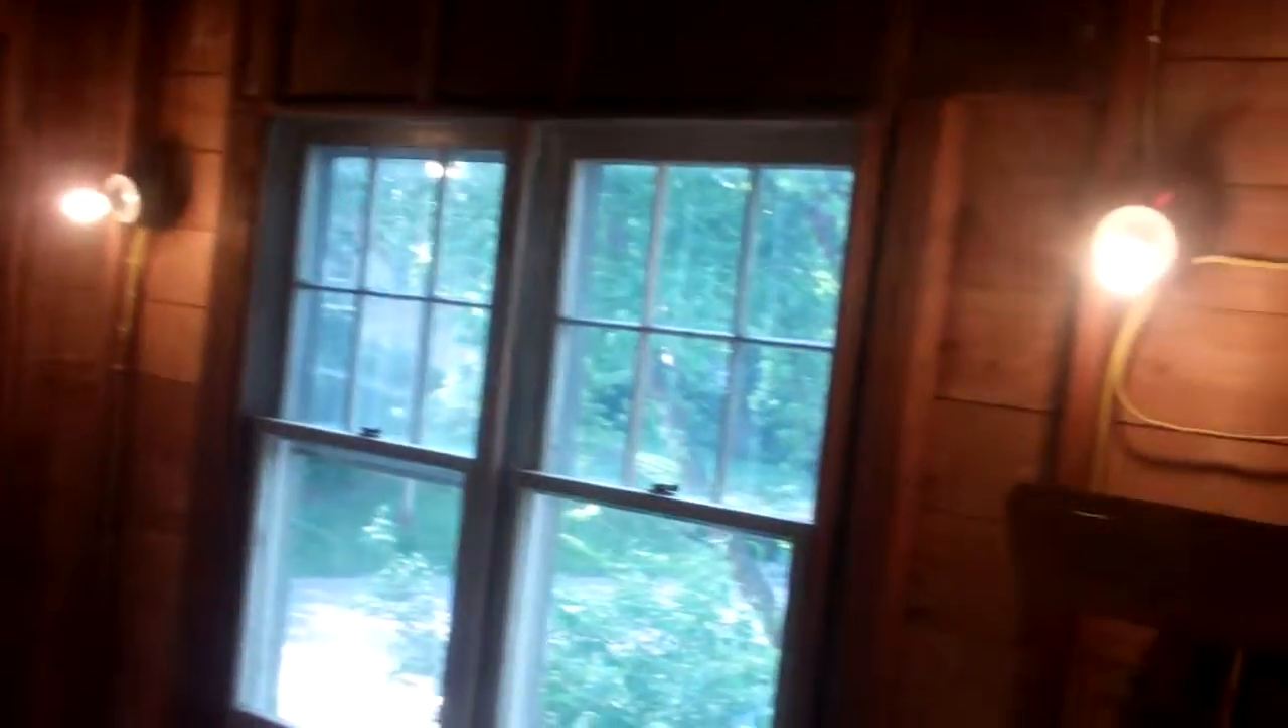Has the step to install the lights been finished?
Yes.